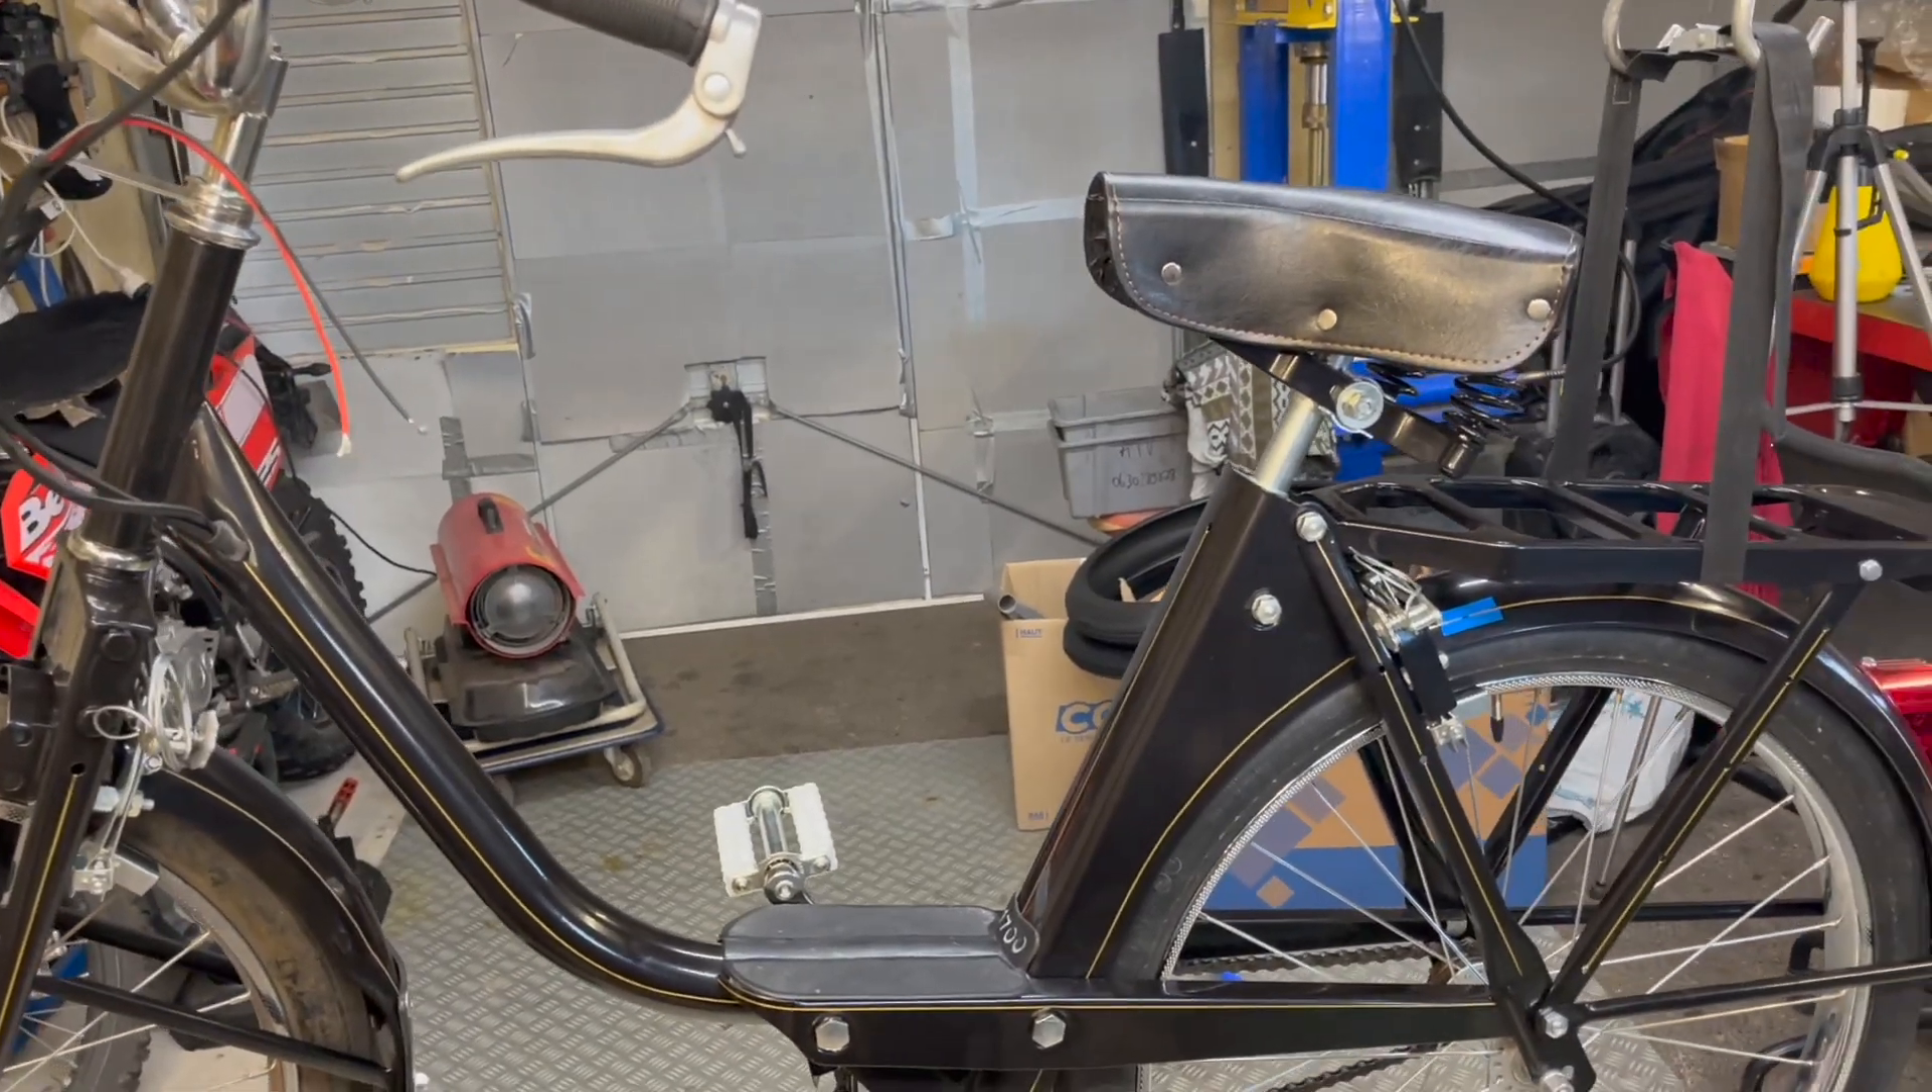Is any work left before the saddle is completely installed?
No.